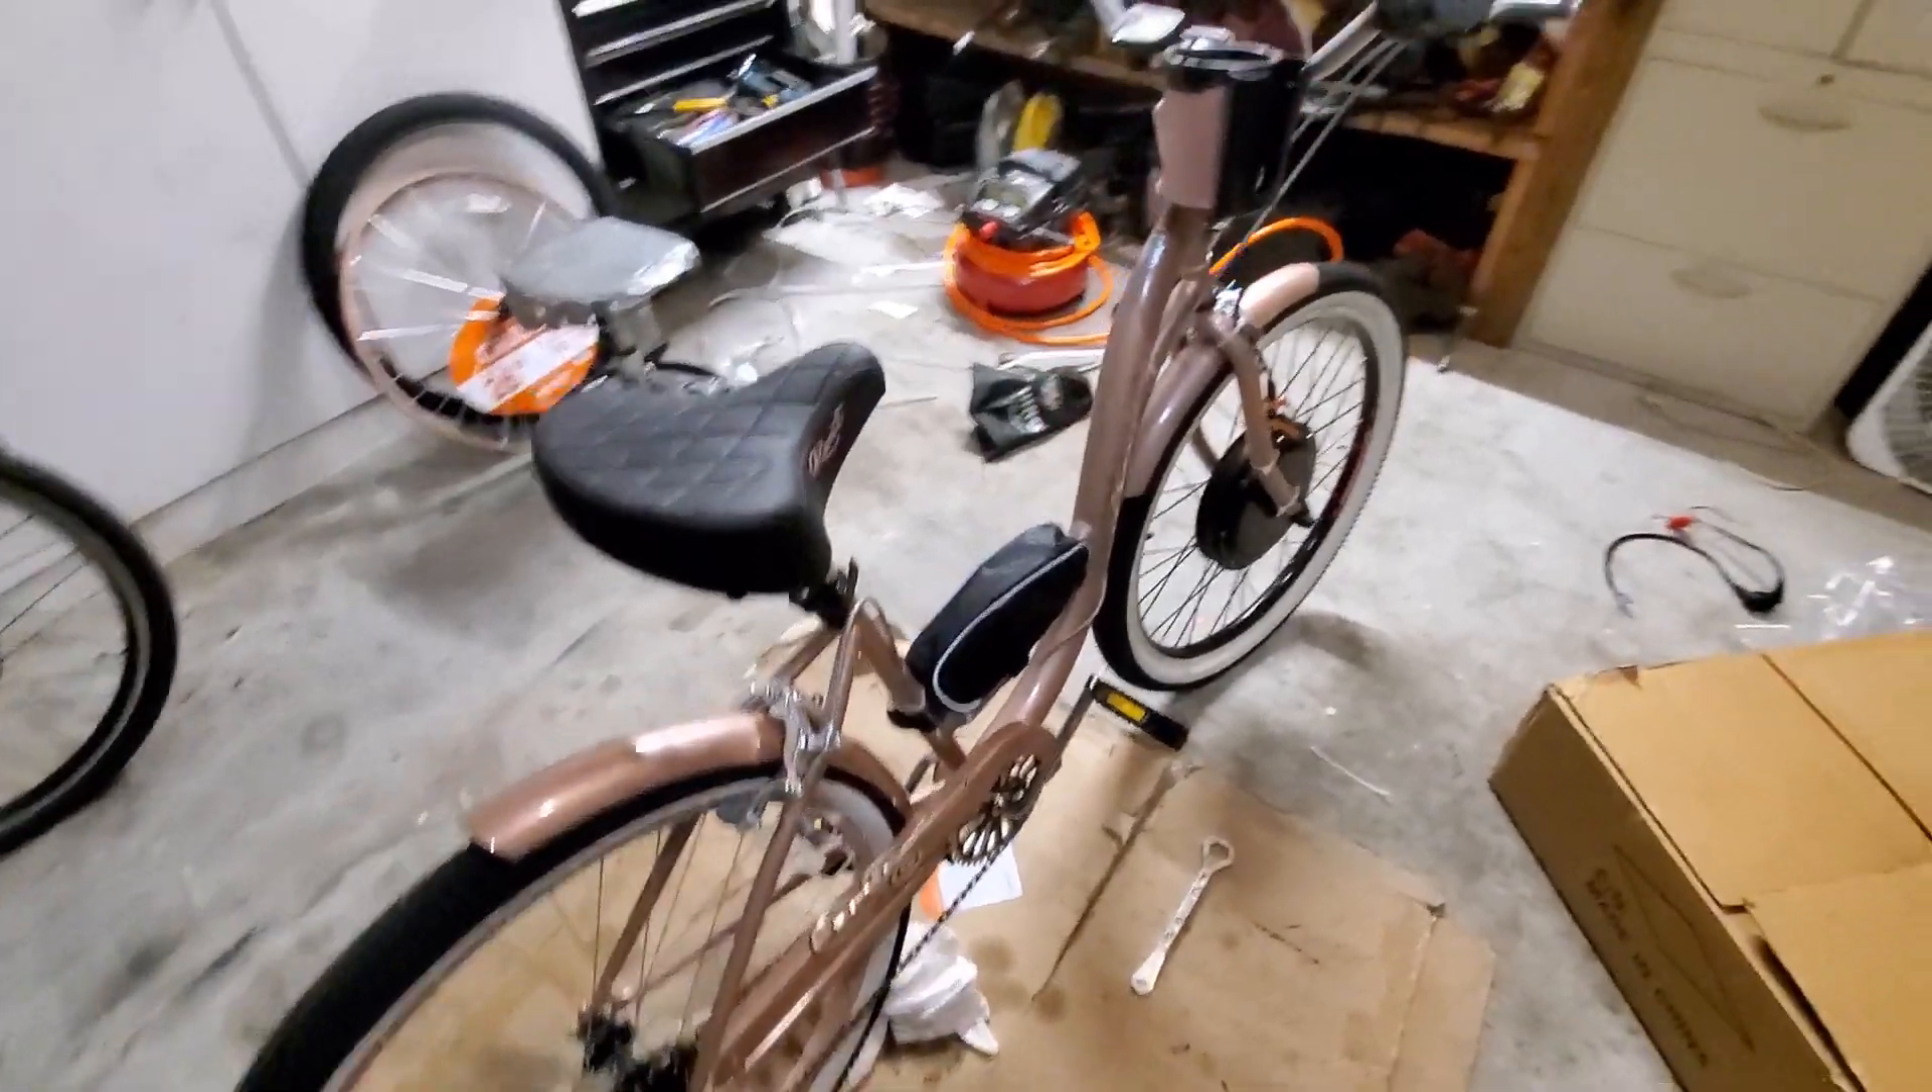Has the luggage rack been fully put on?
No.